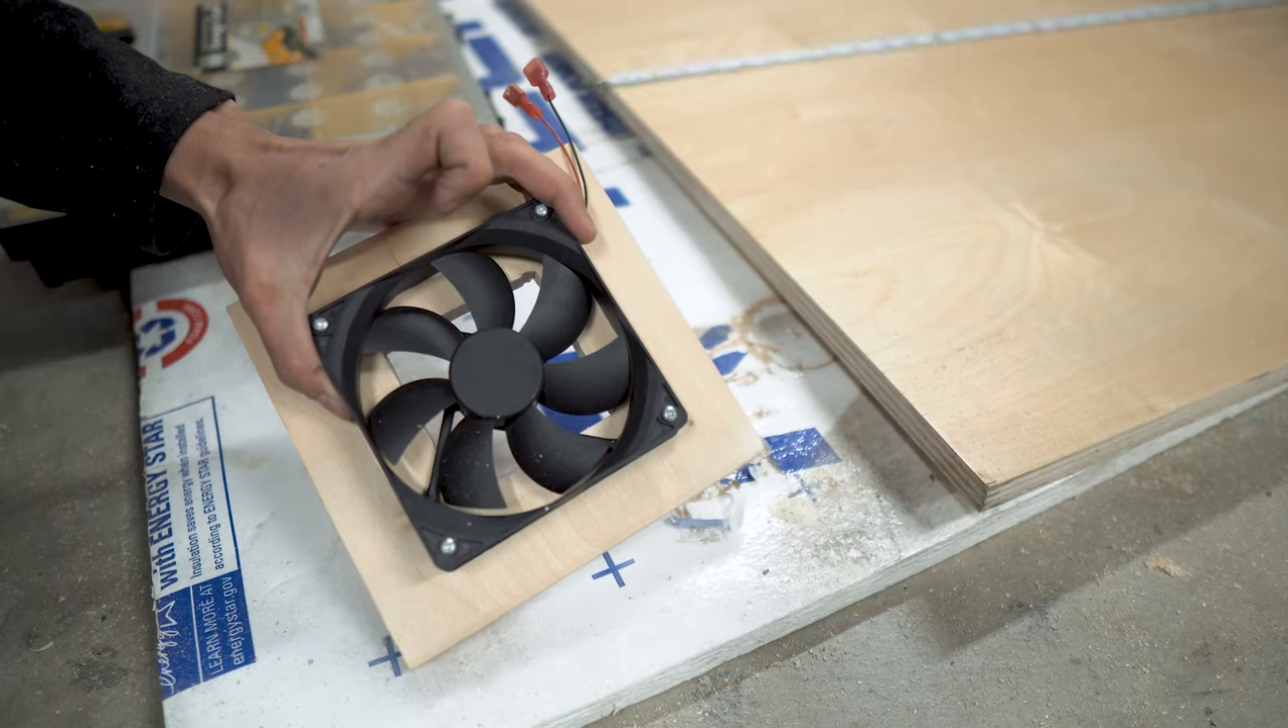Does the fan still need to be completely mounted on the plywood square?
No.